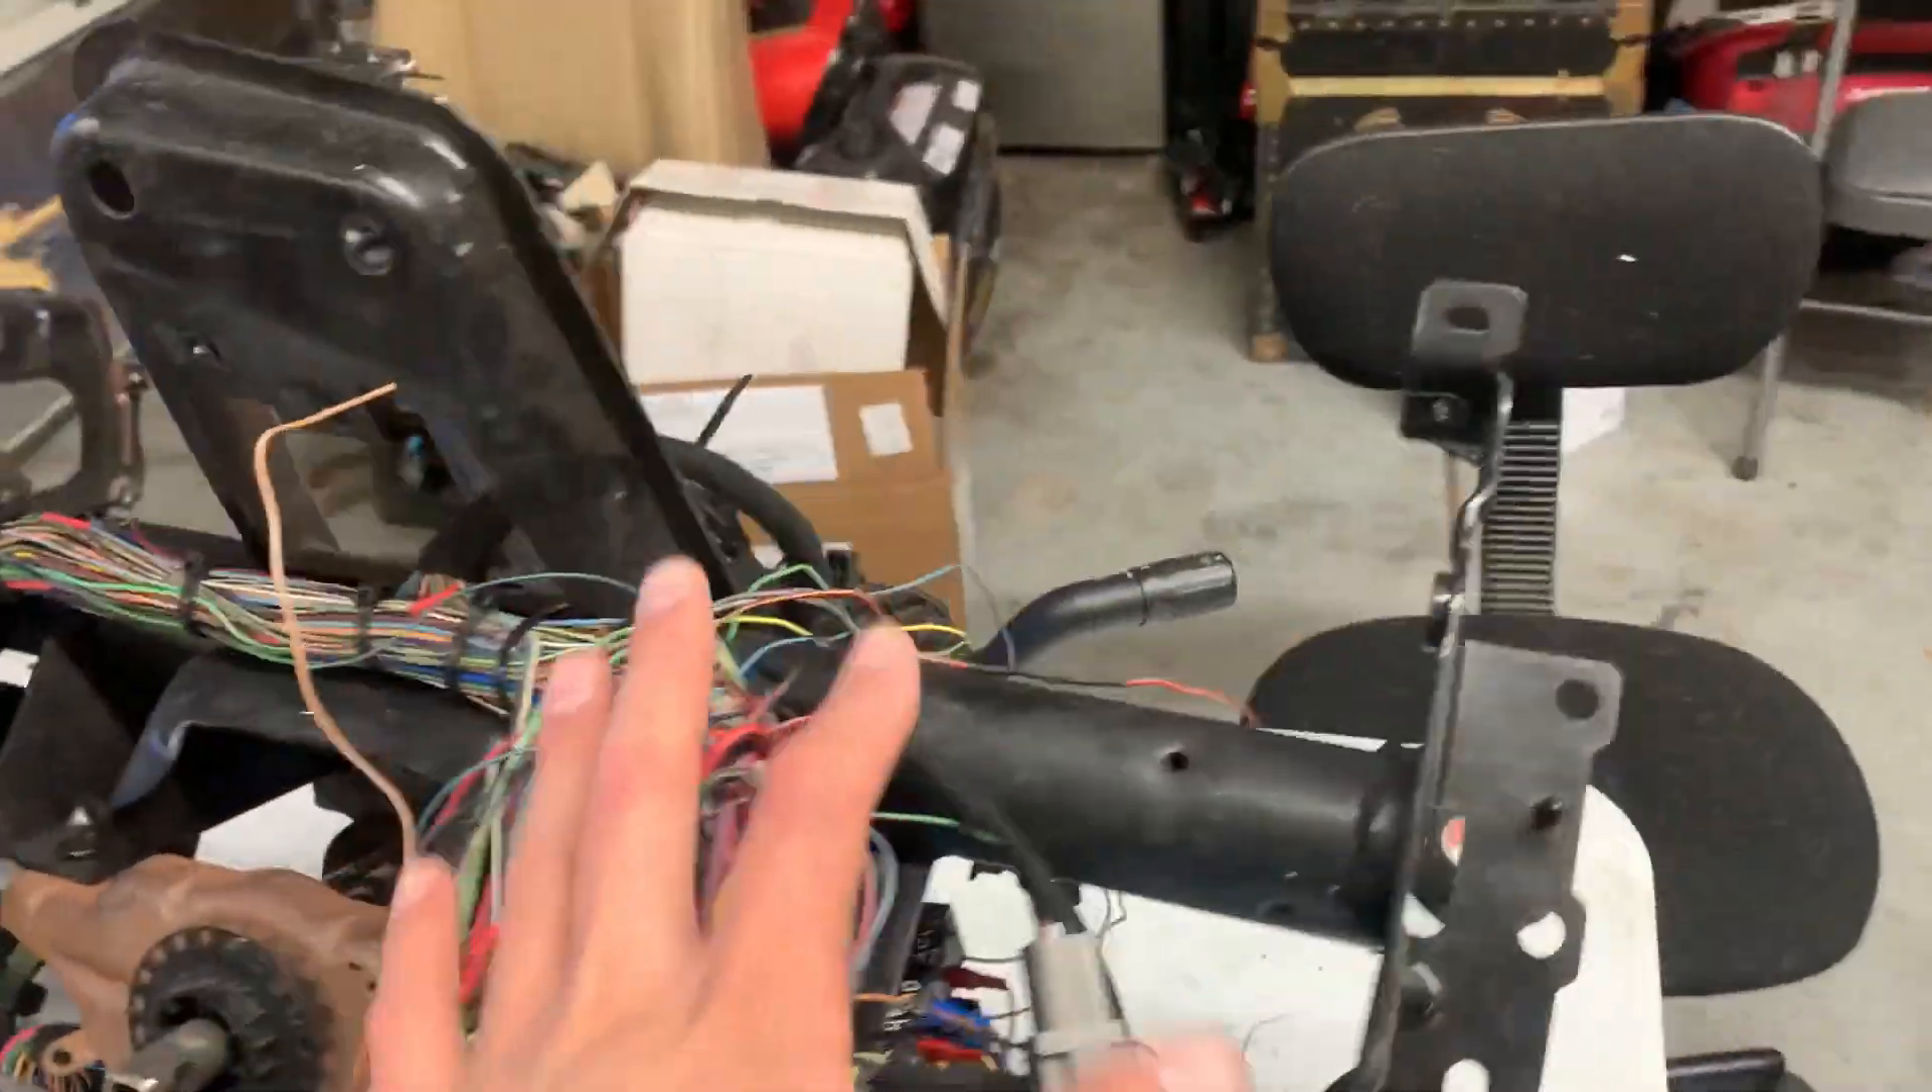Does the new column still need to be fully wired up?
Yes.